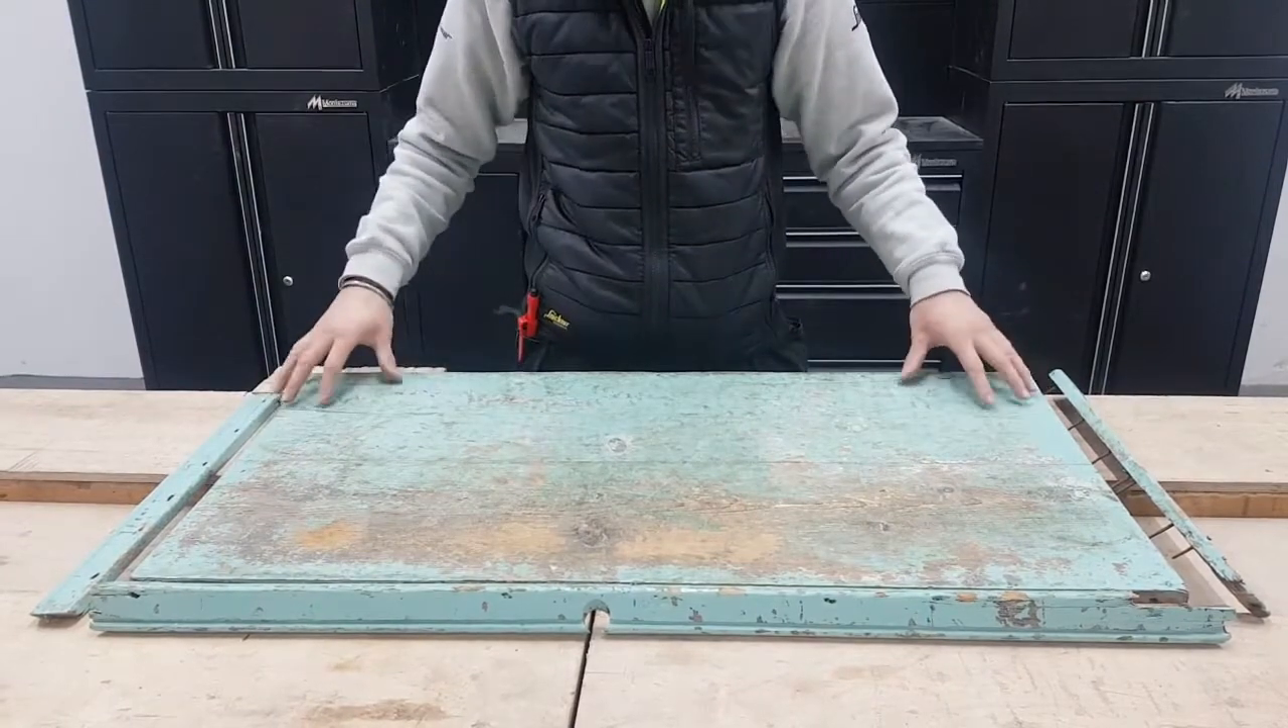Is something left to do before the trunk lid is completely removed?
No.